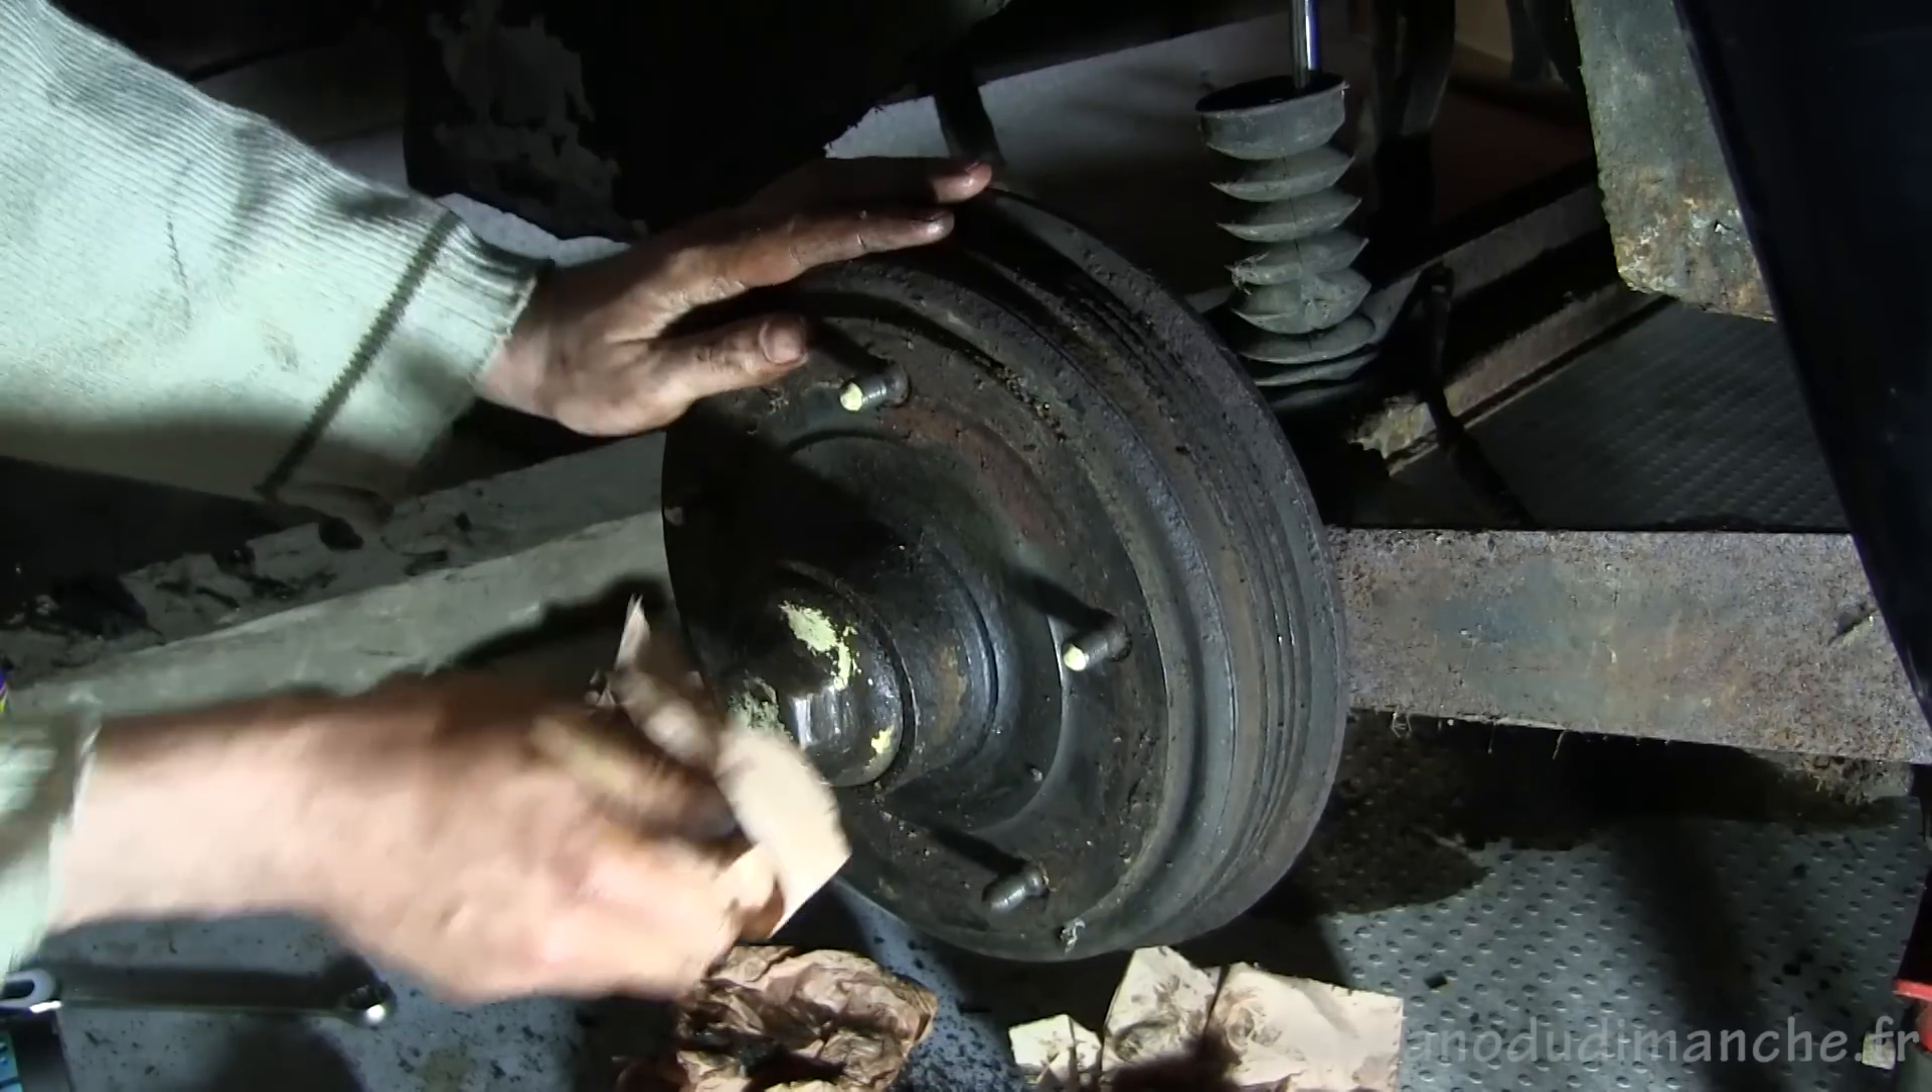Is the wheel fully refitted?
No.